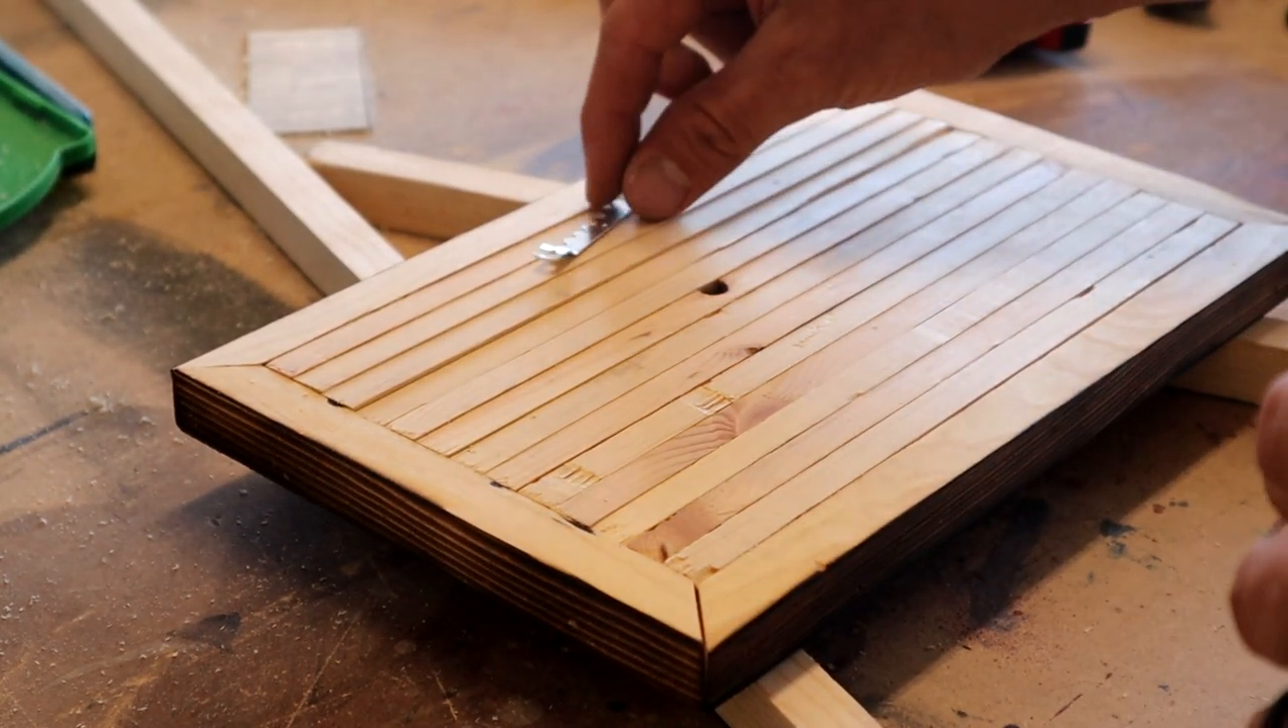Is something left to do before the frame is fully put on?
No.